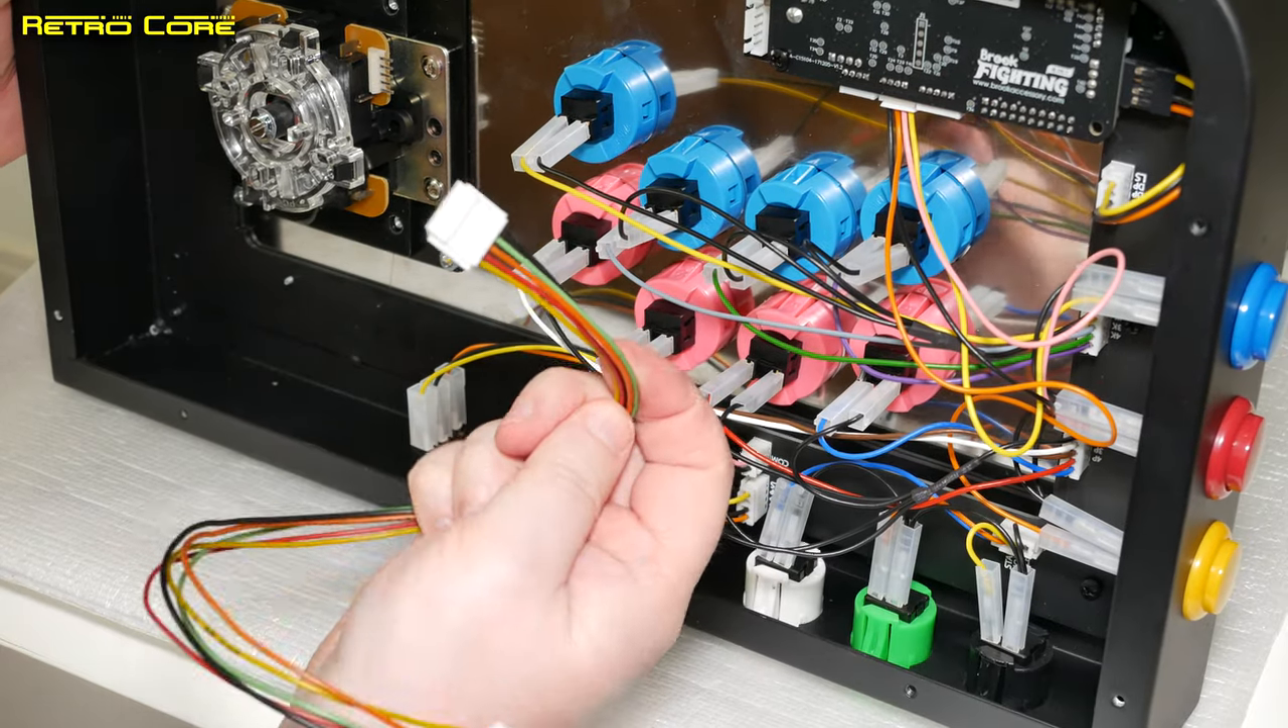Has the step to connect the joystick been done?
No.